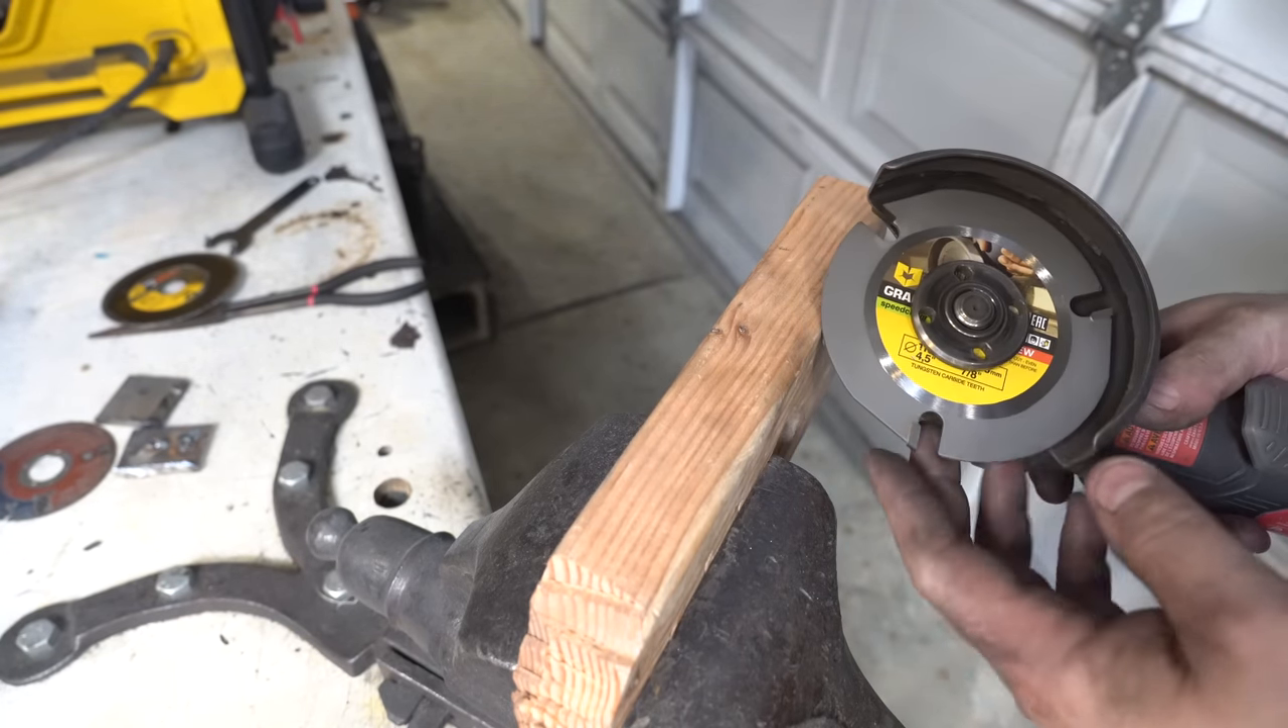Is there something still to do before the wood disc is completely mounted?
No.